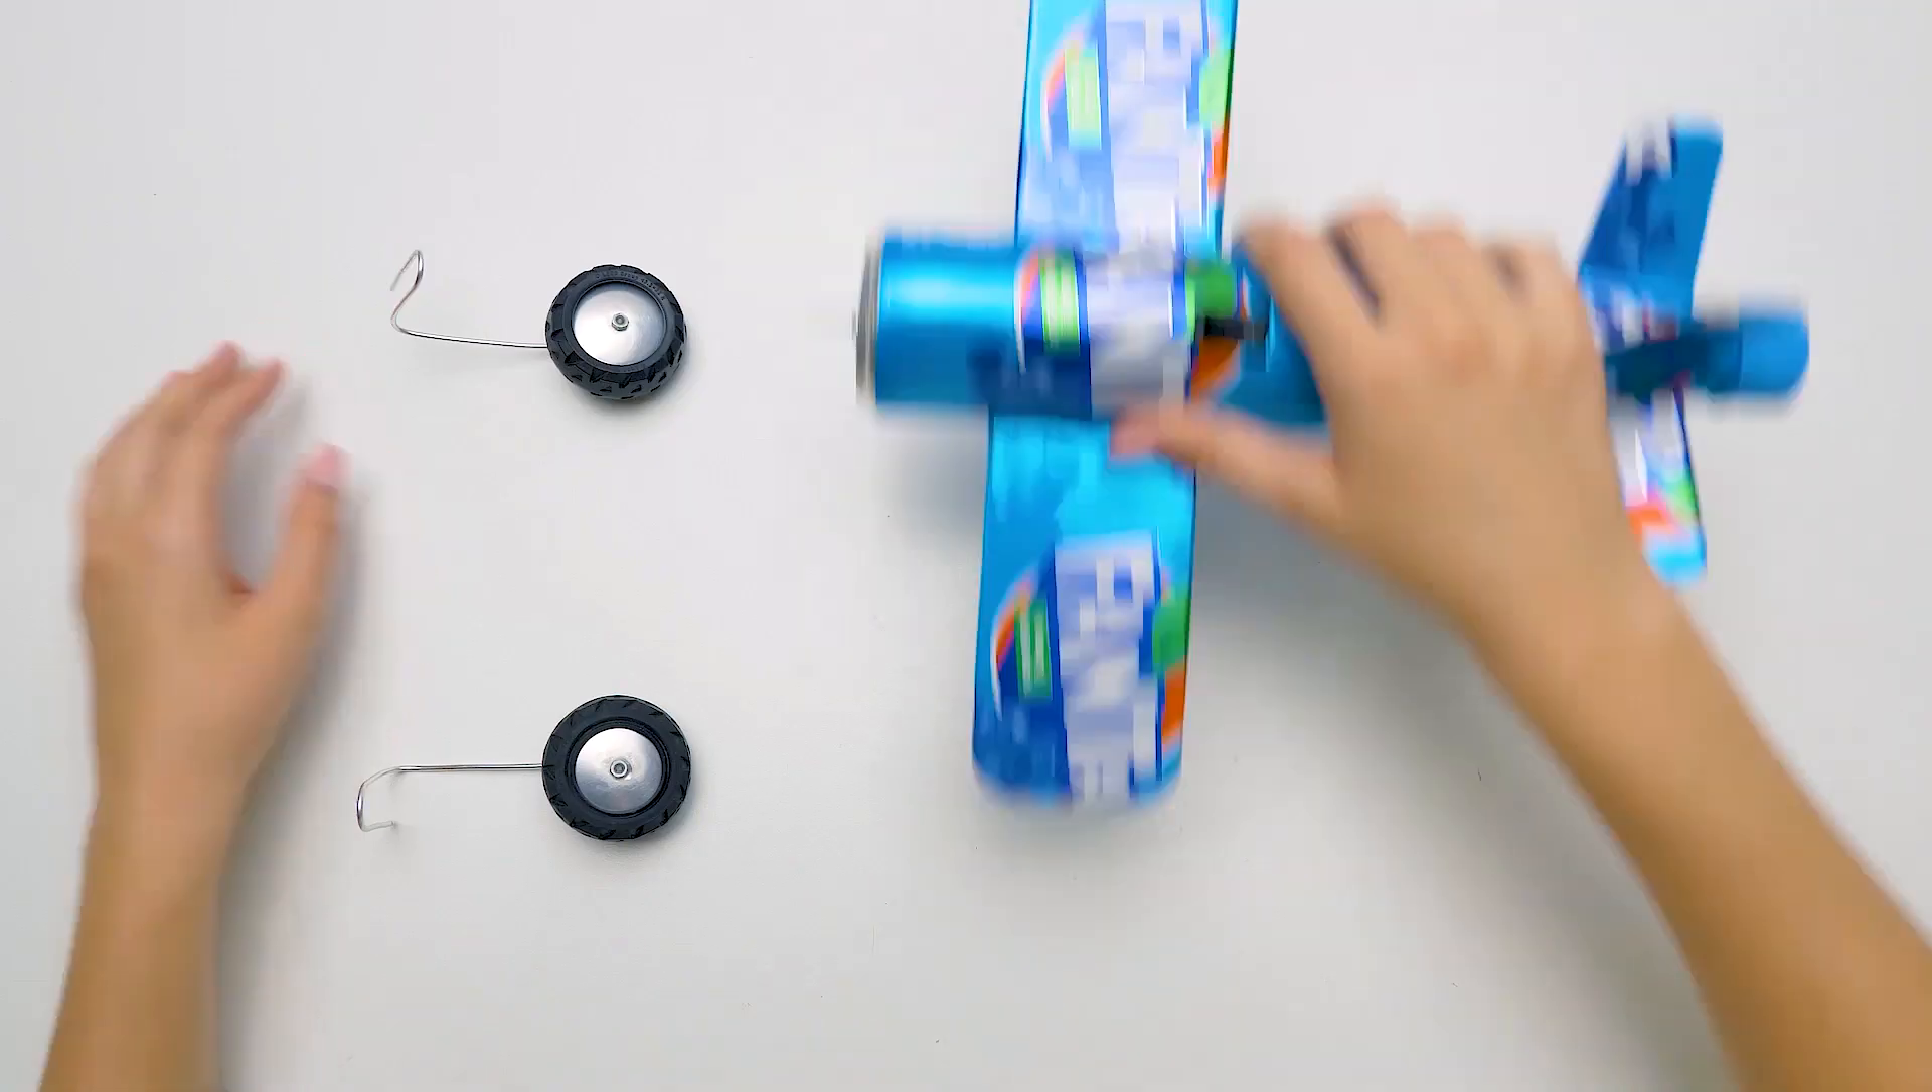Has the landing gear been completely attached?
No.